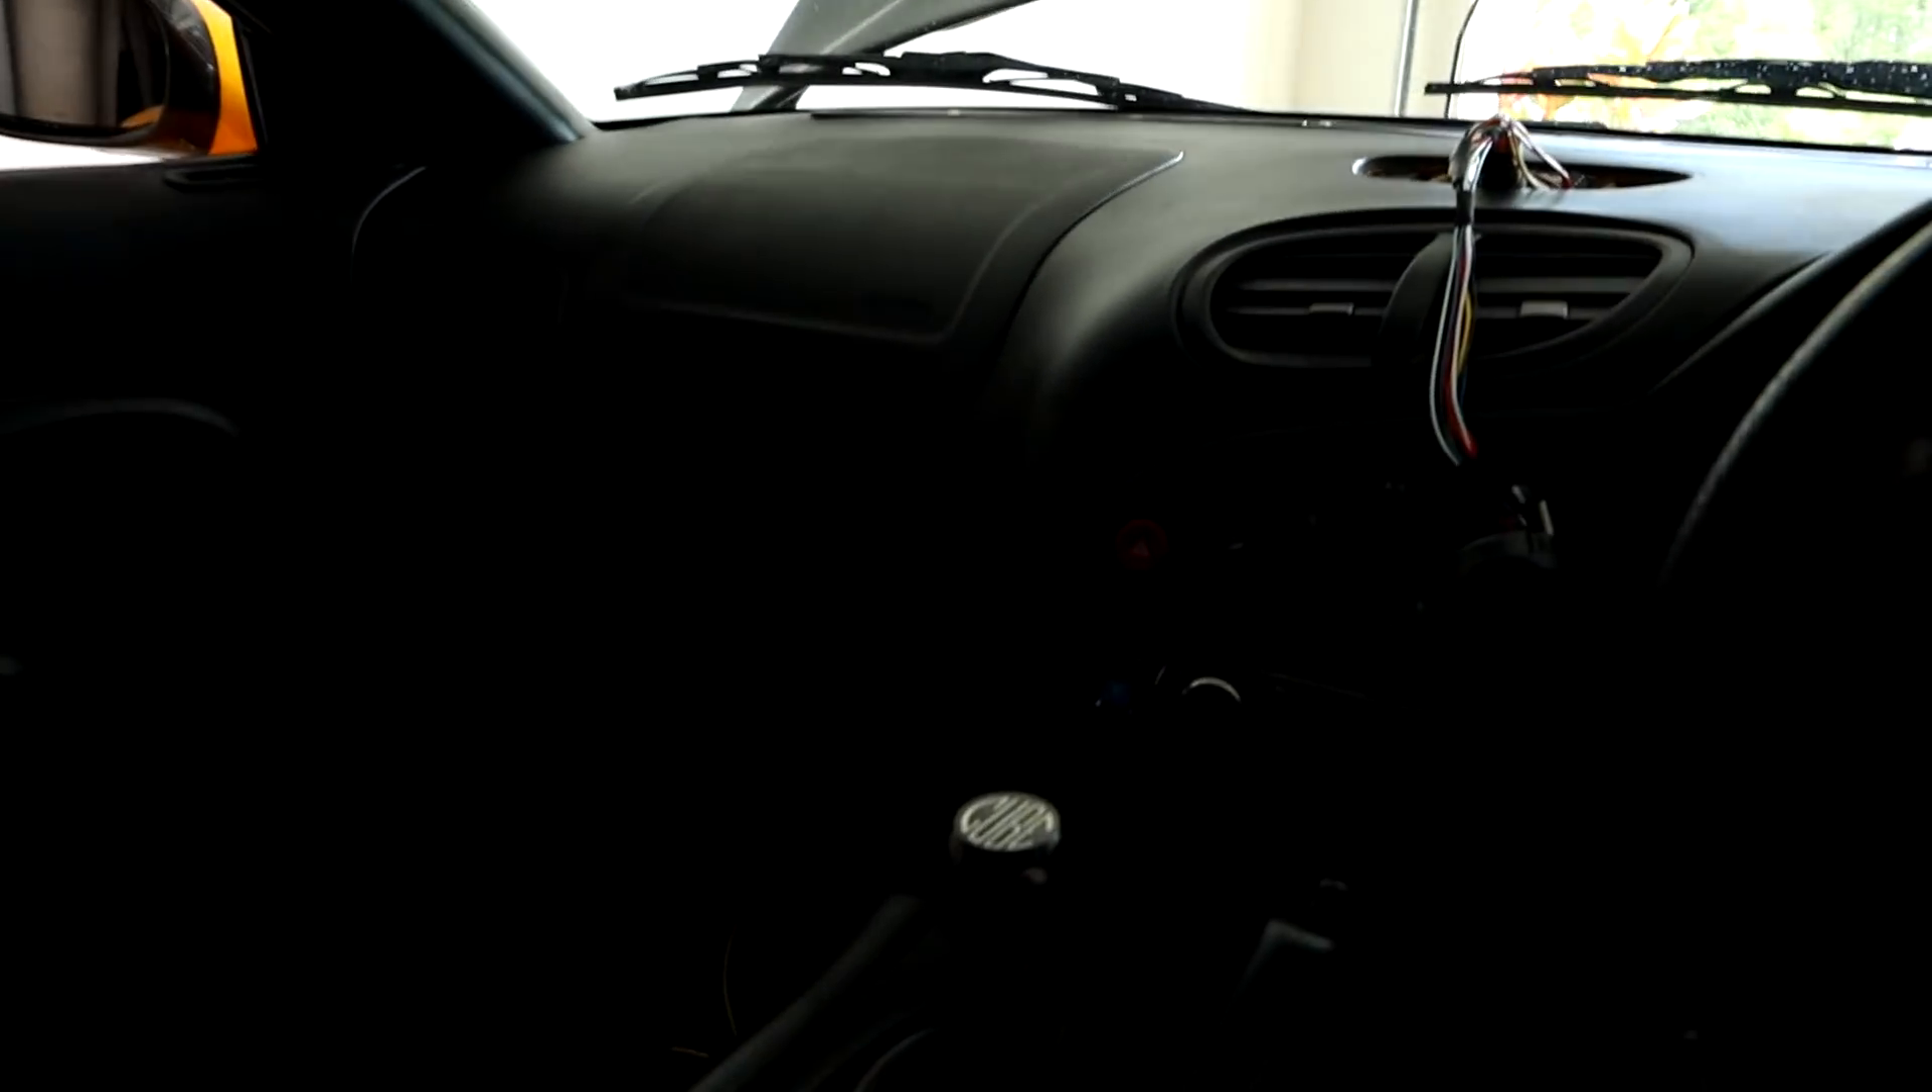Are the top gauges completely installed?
No.